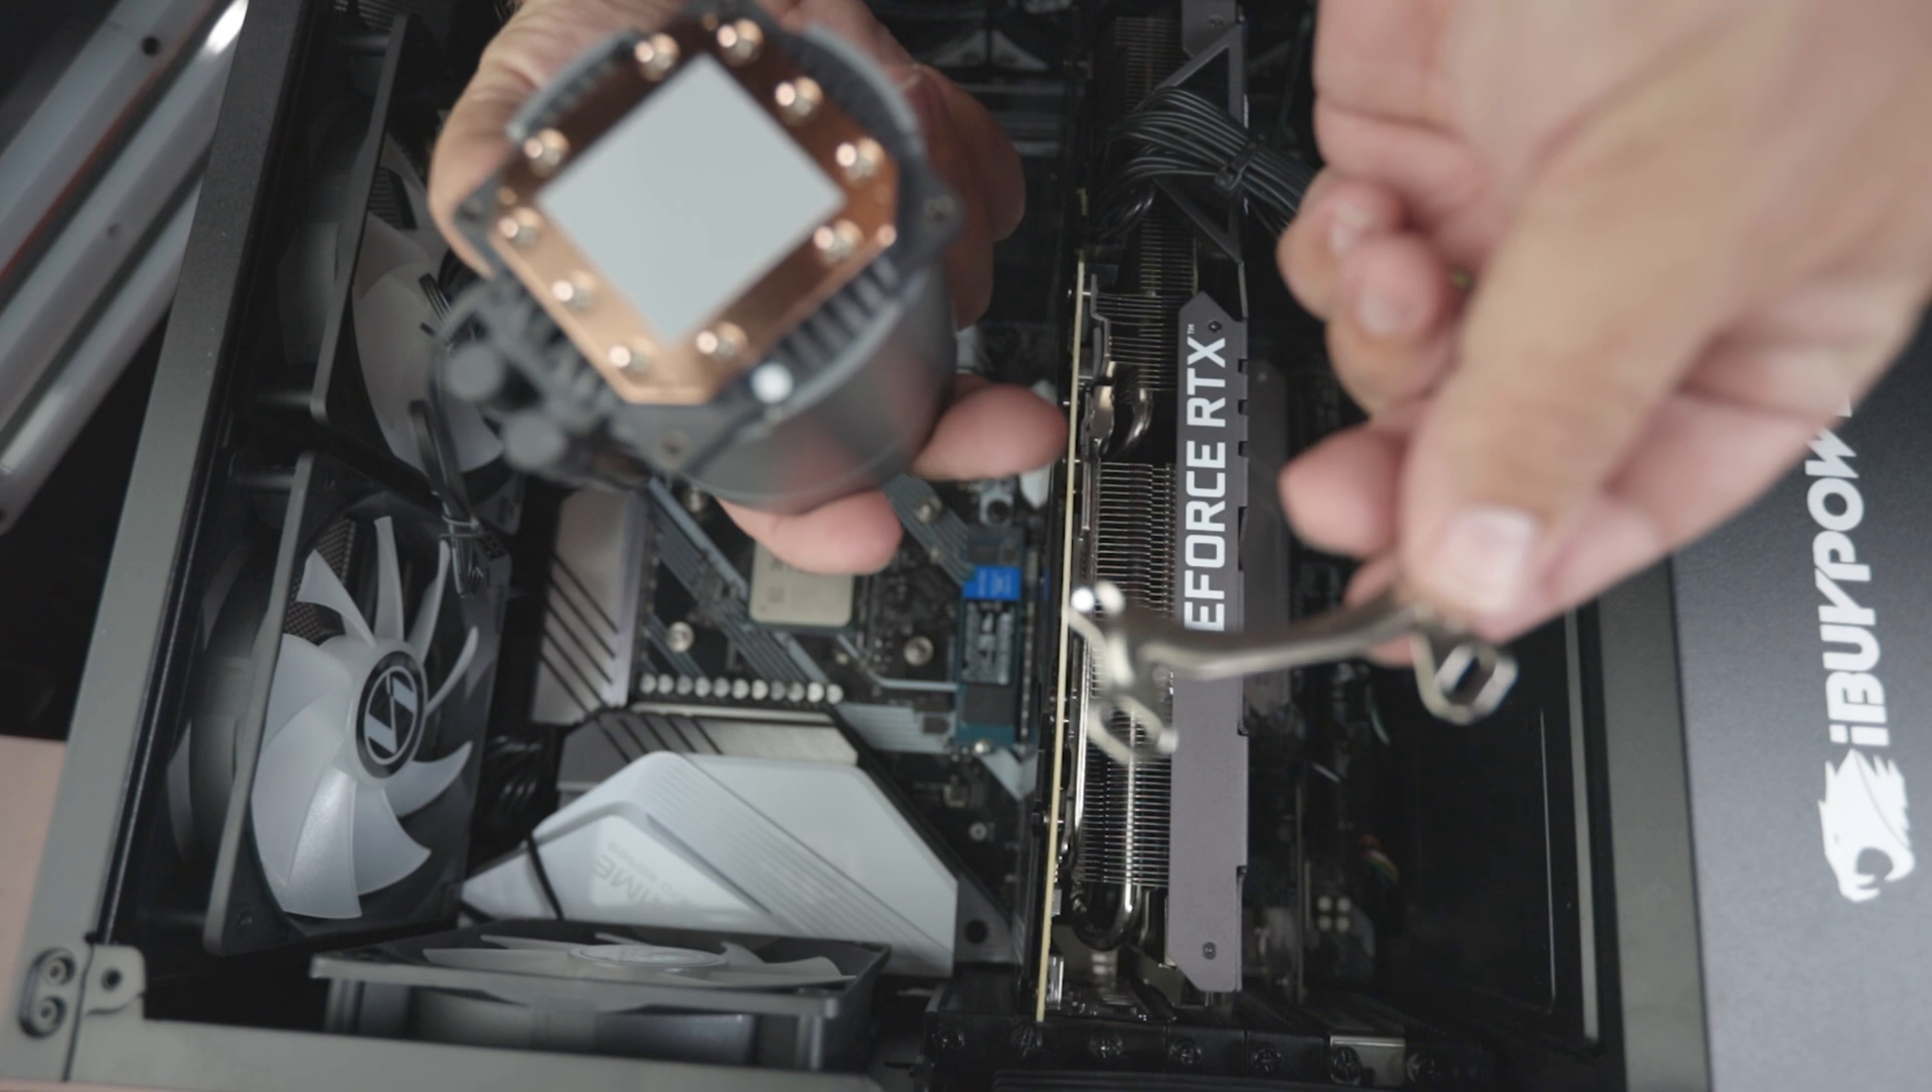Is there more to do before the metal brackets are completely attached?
Yes.